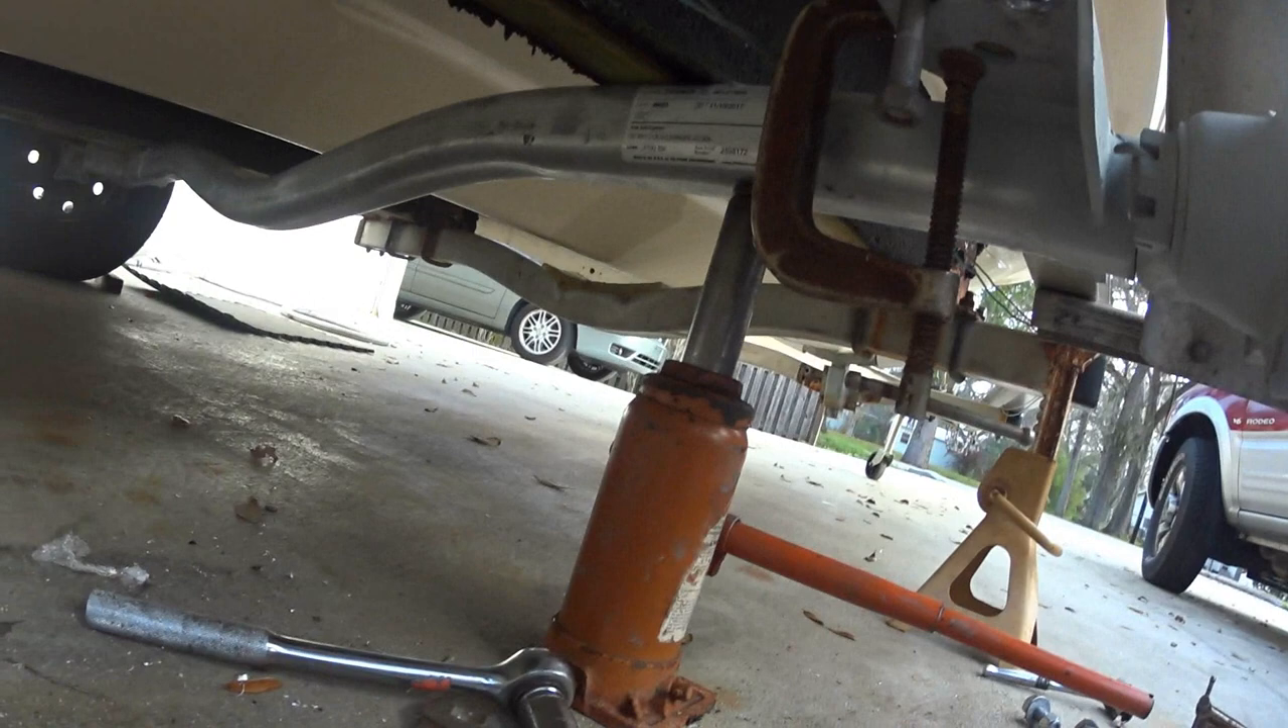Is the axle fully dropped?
No.